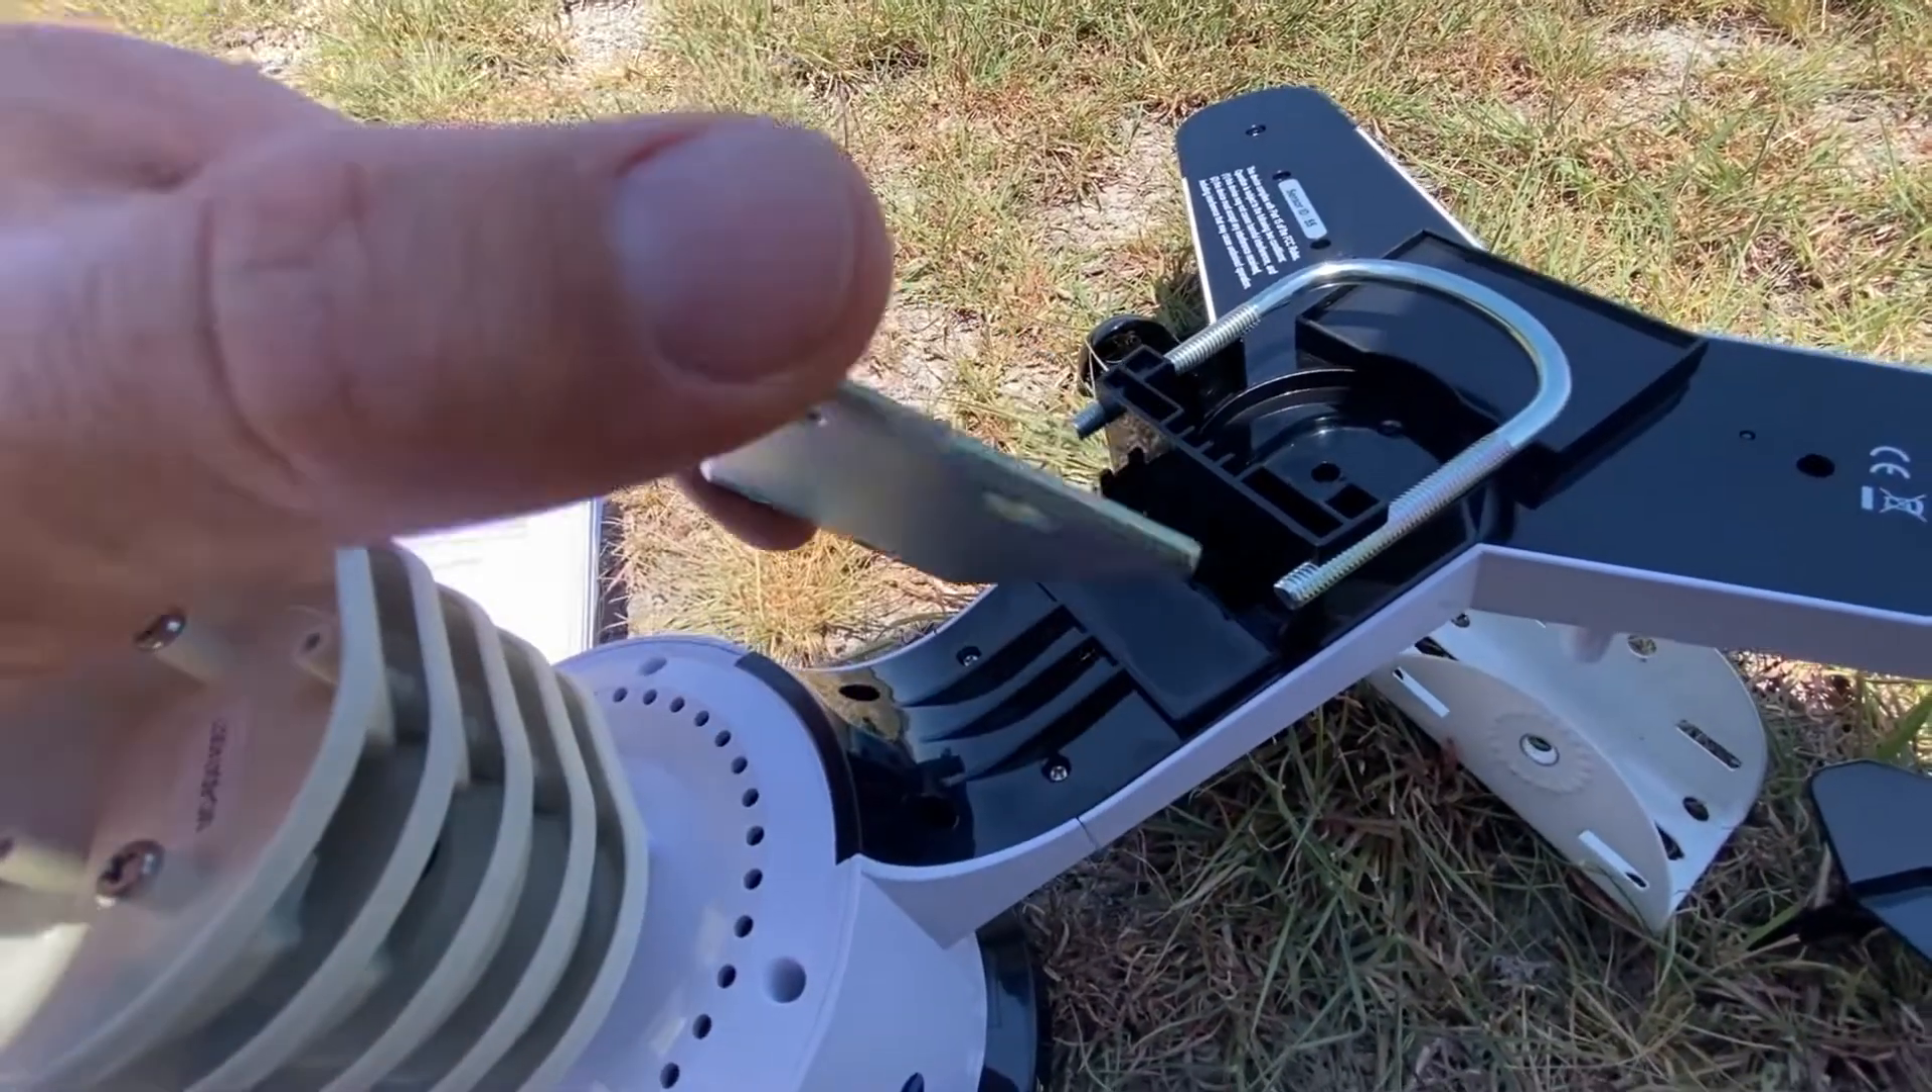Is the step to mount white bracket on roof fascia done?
No.